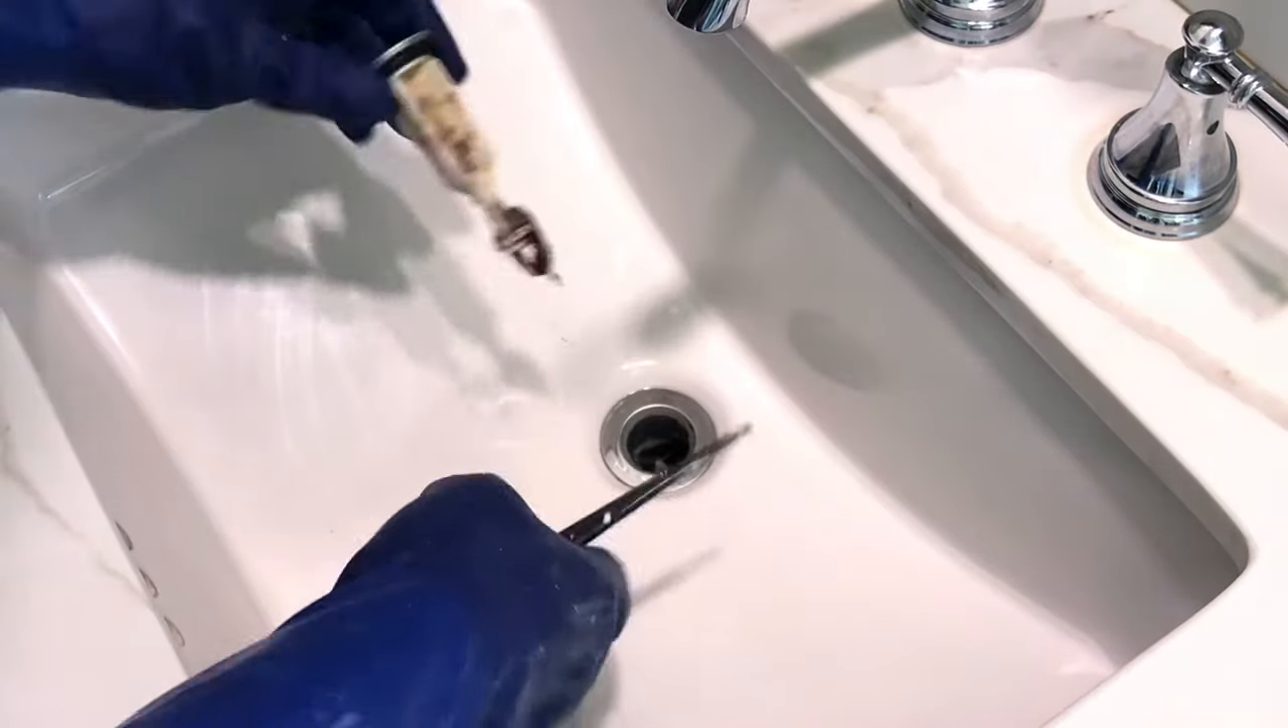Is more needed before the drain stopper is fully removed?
No.